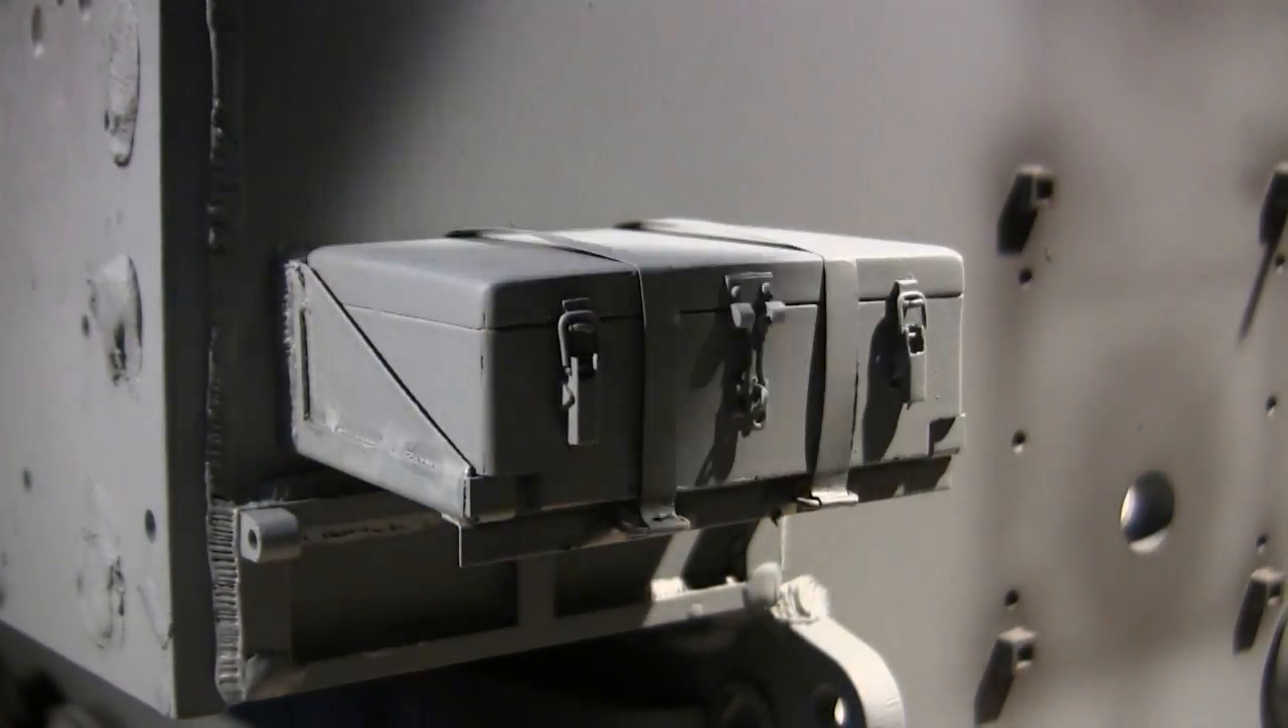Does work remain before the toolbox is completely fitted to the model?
No.